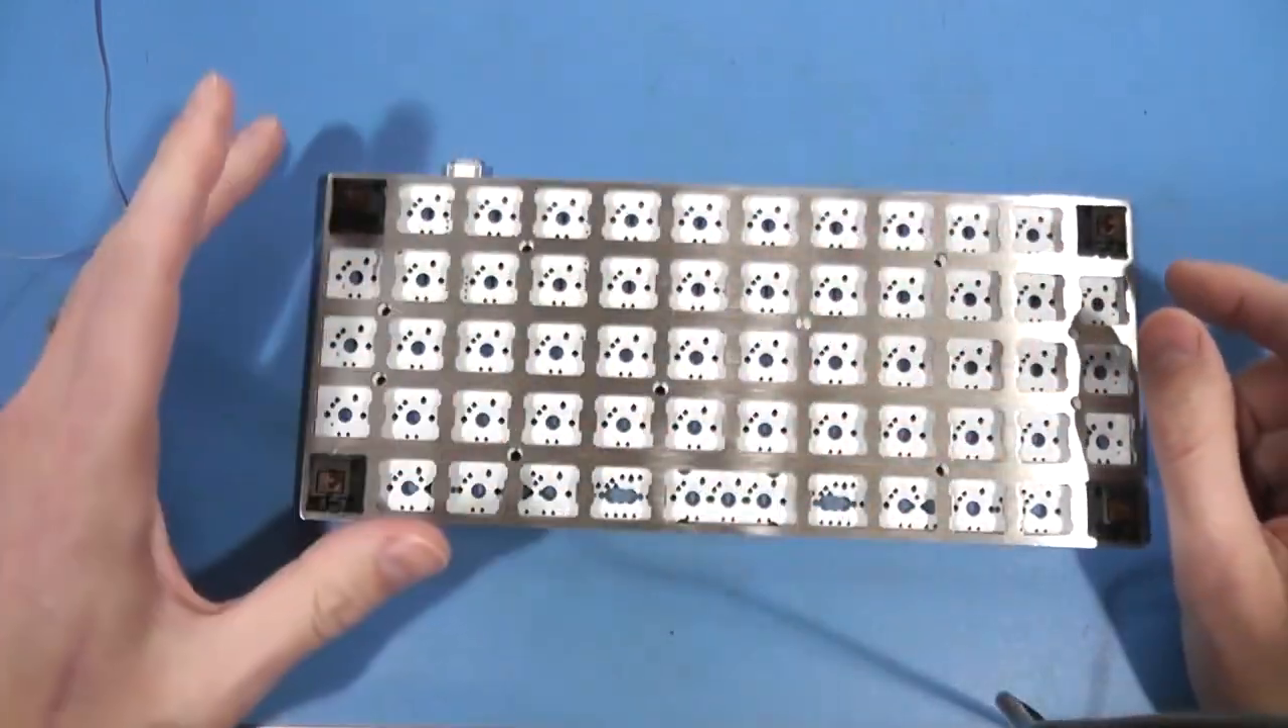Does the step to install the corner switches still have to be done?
No.